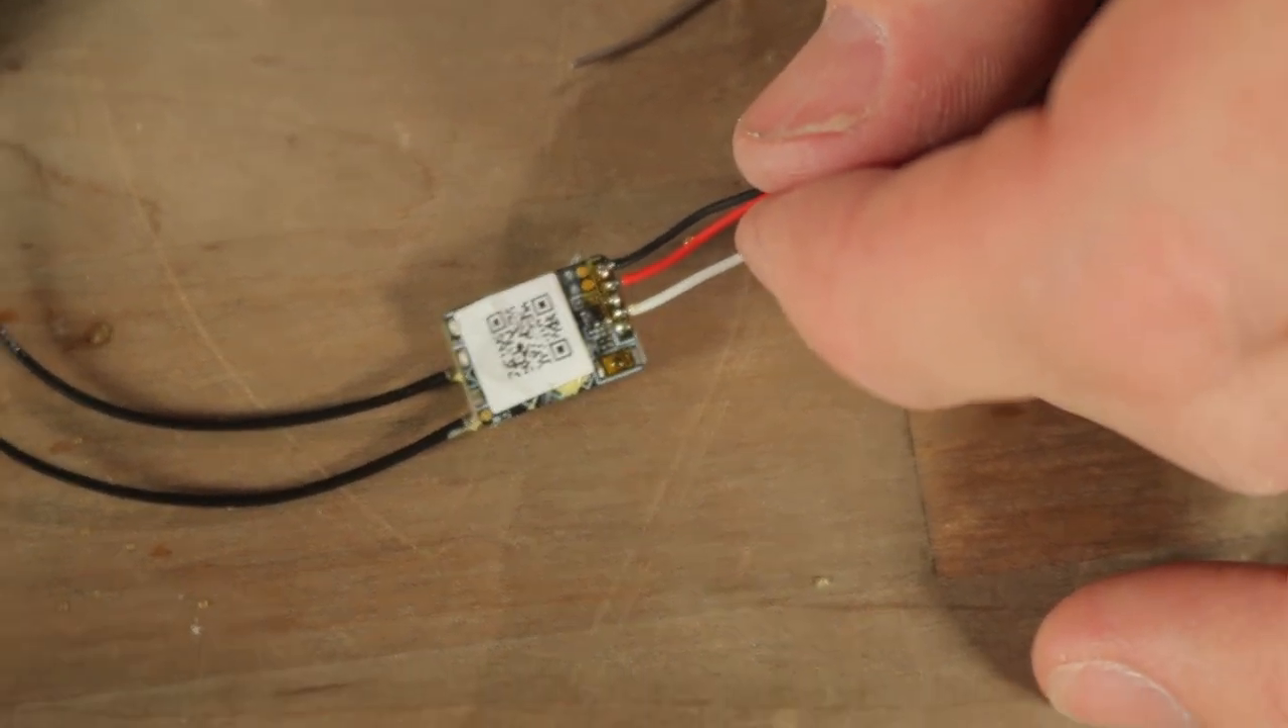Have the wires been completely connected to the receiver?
Yes.